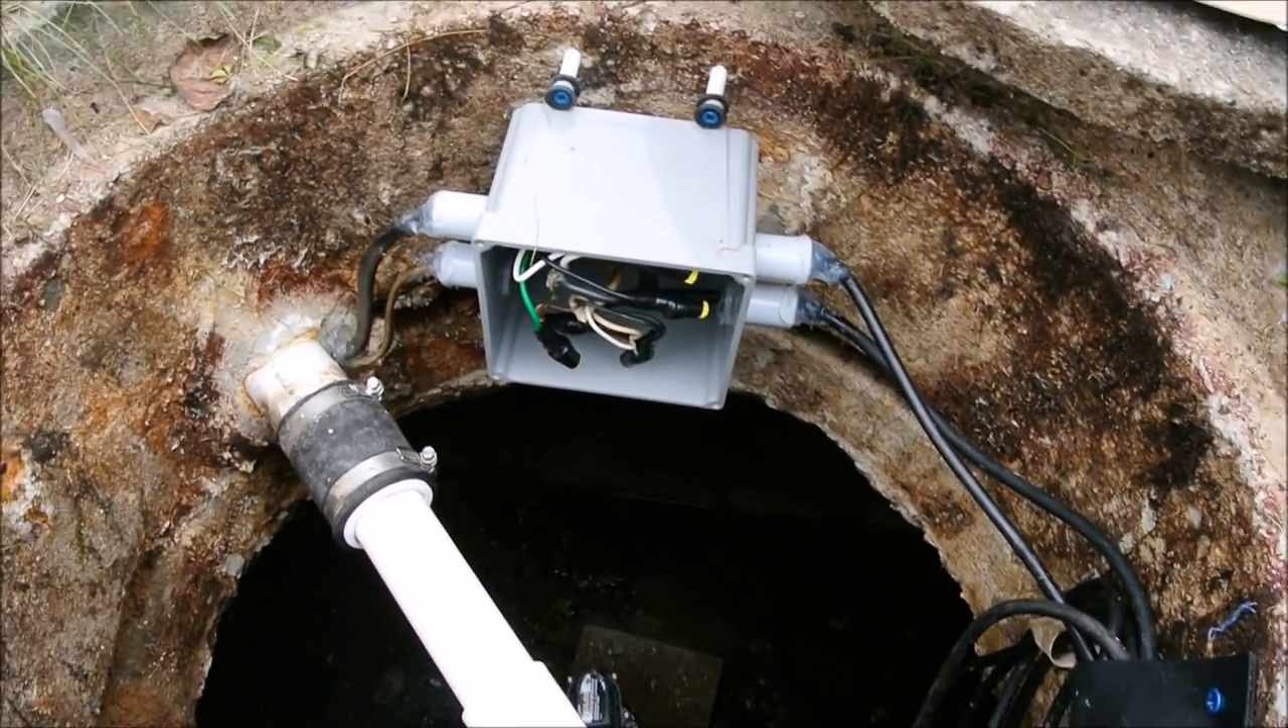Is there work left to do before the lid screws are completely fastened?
Yes.